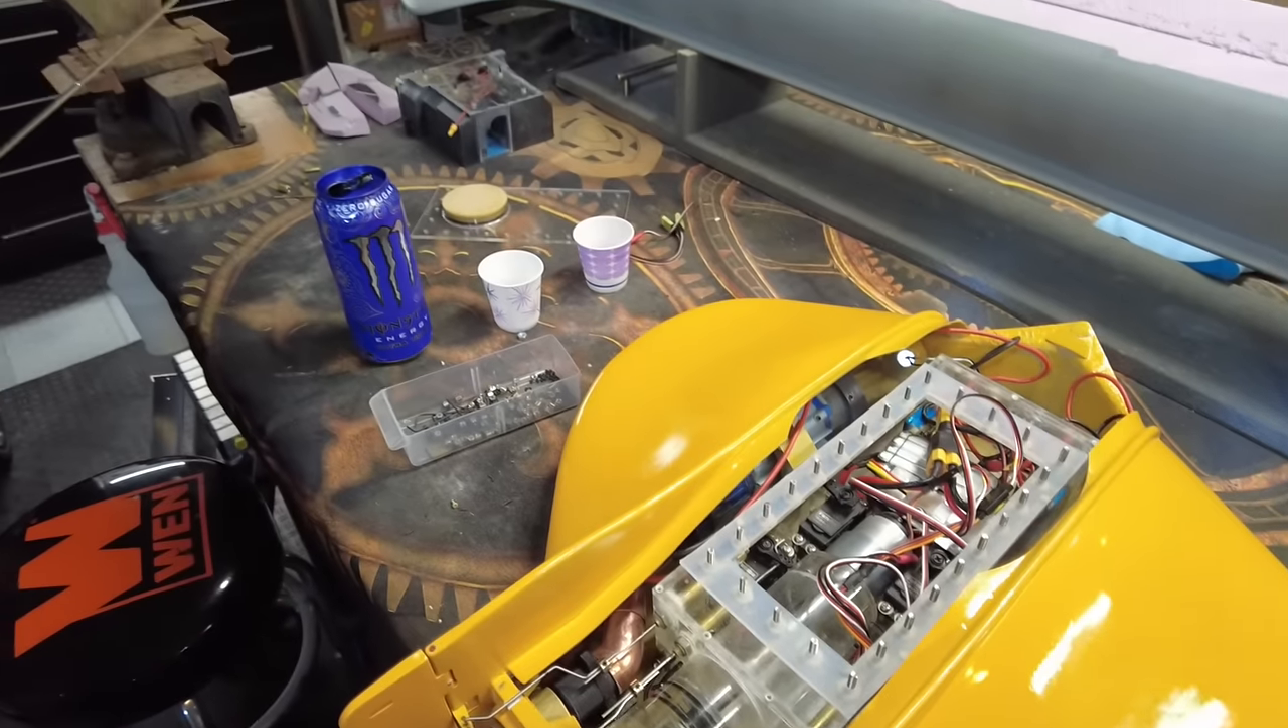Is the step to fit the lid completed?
No.